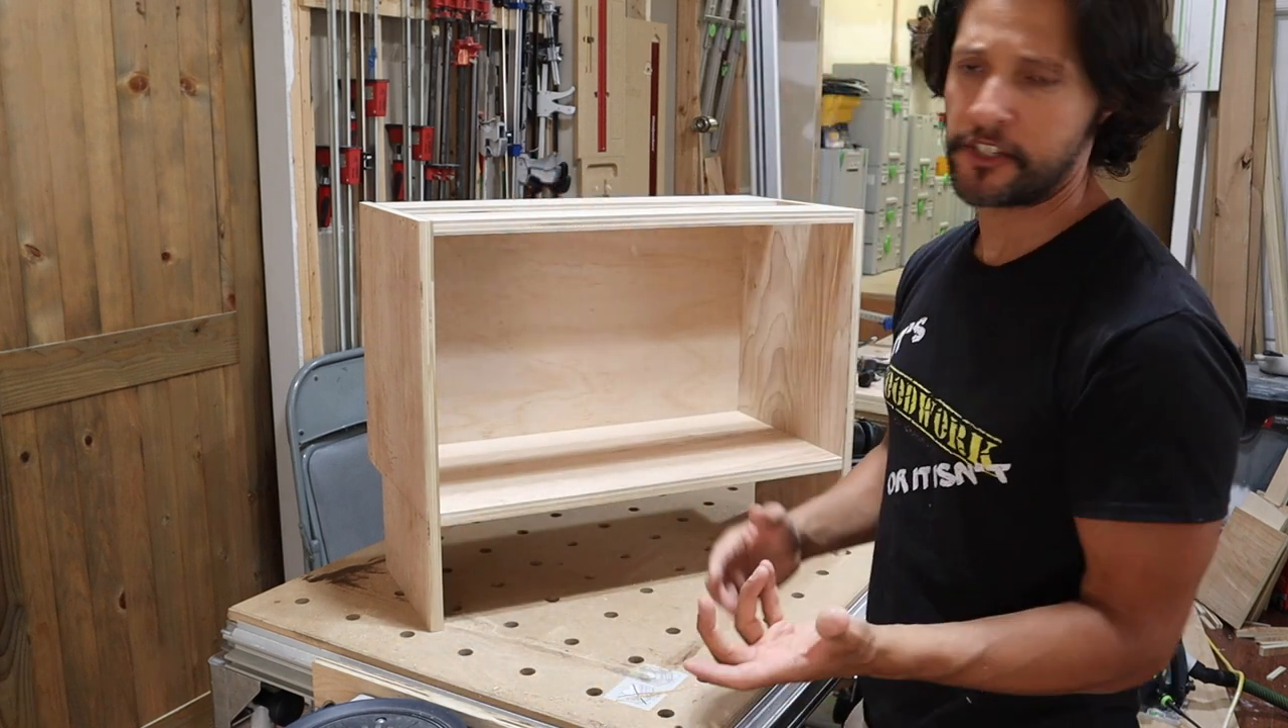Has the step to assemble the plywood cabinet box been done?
Yes.